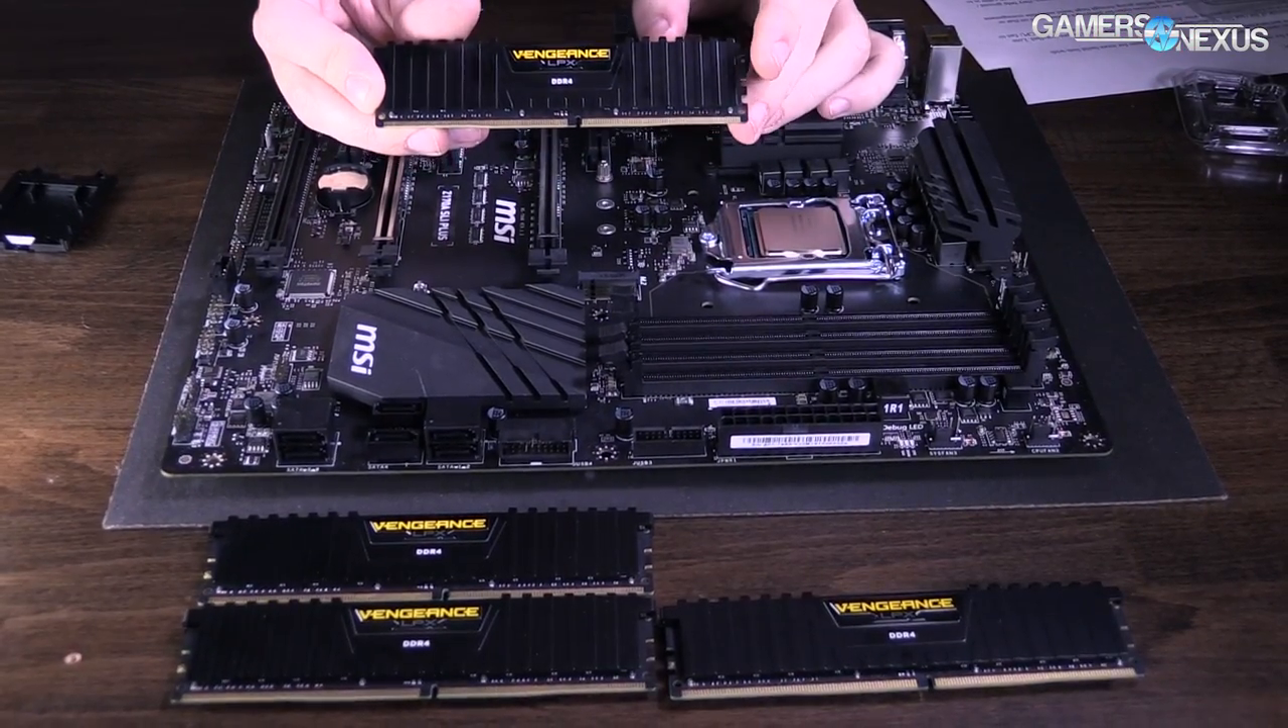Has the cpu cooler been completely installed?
No.